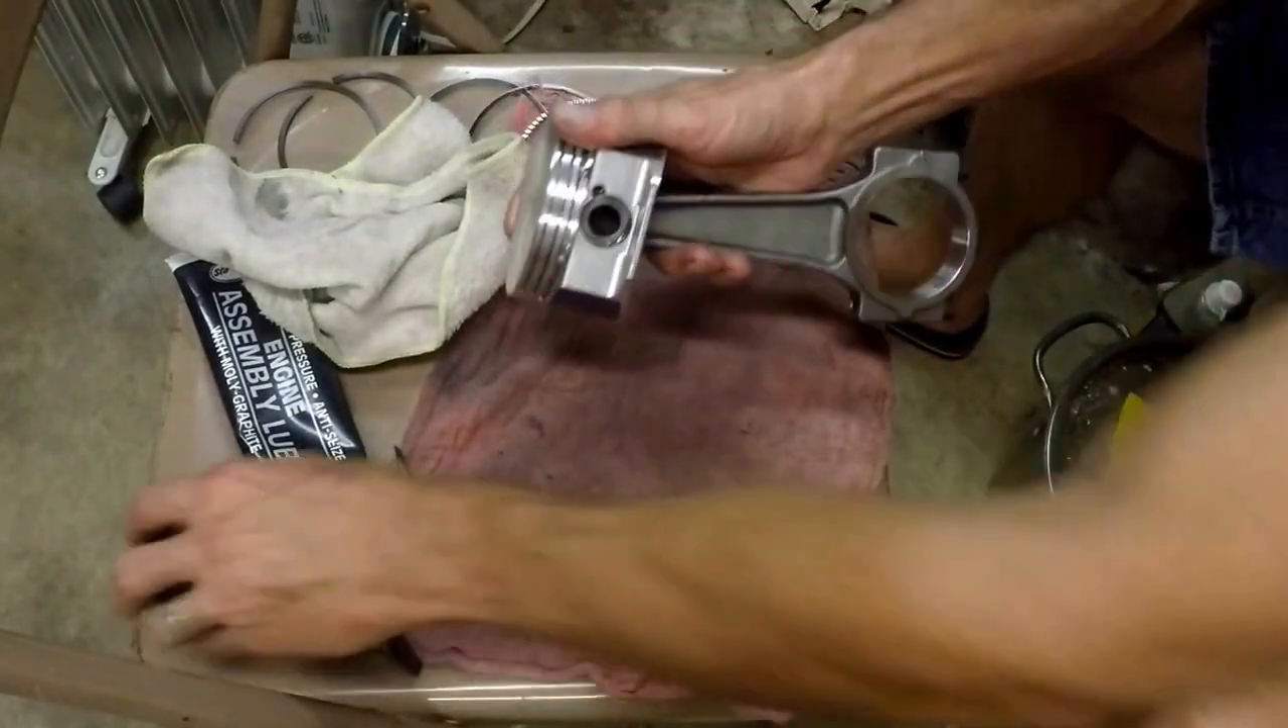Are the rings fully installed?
No.